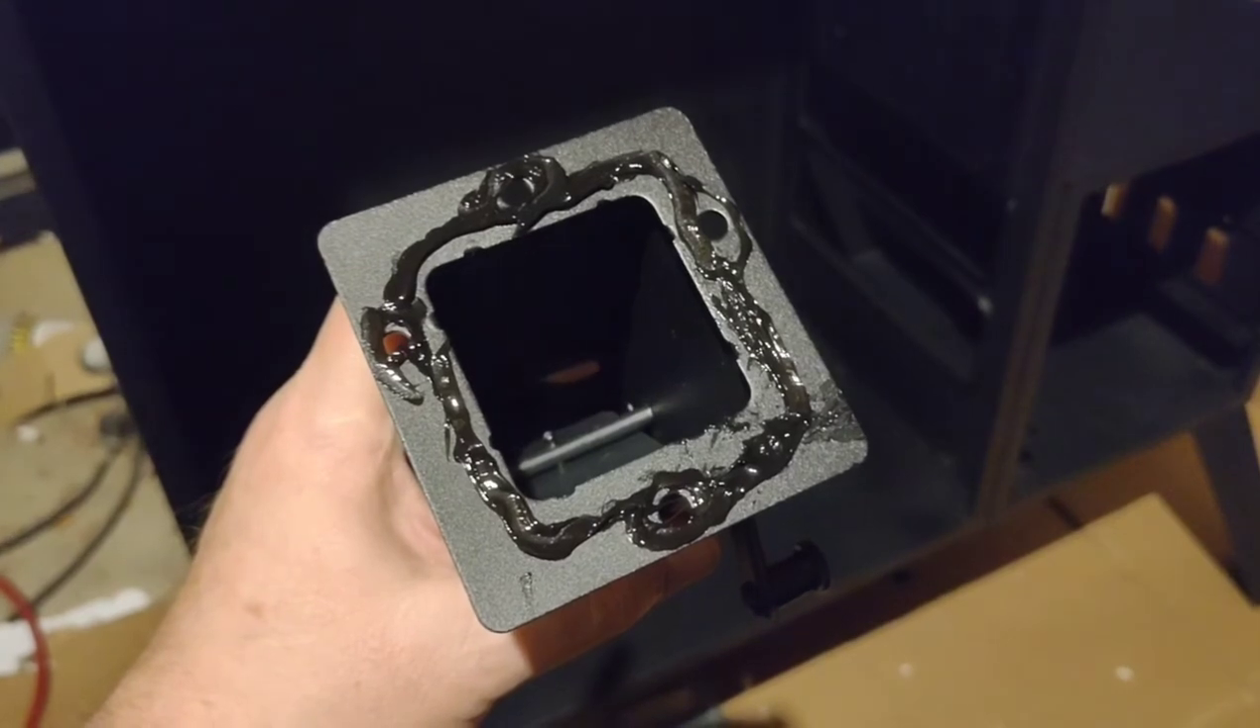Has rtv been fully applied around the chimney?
Yes.